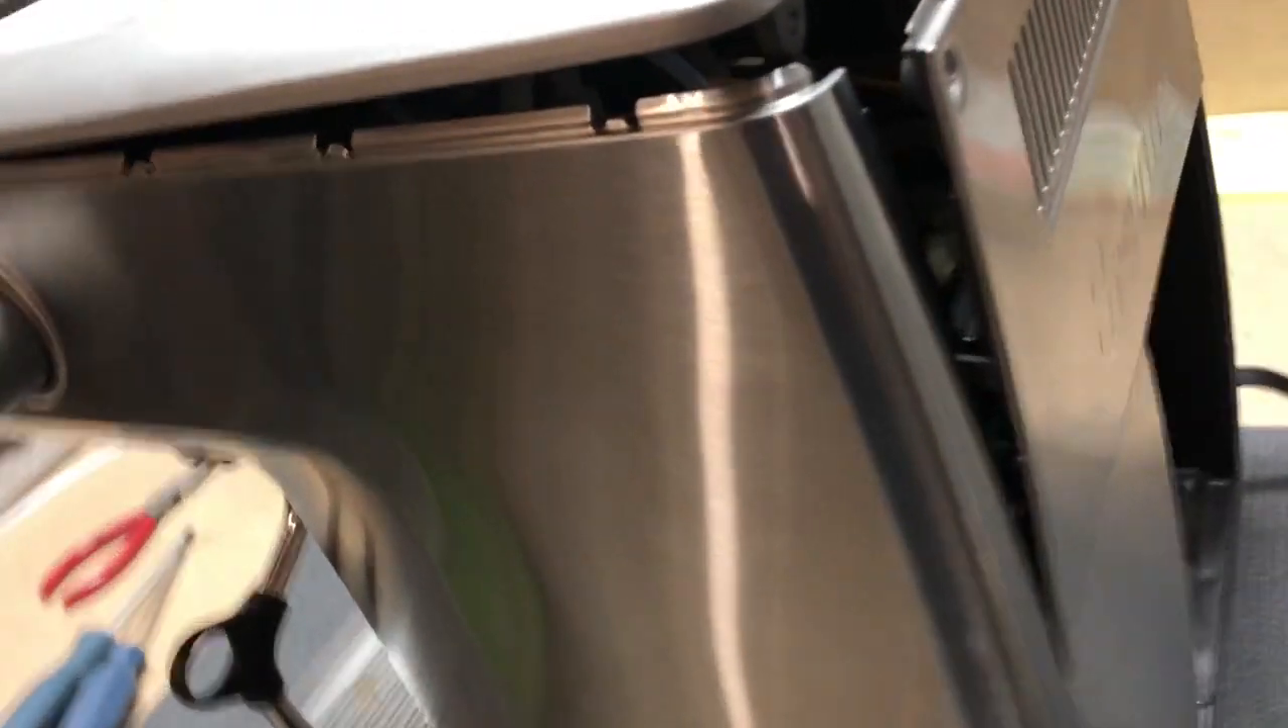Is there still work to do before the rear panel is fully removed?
Yes.